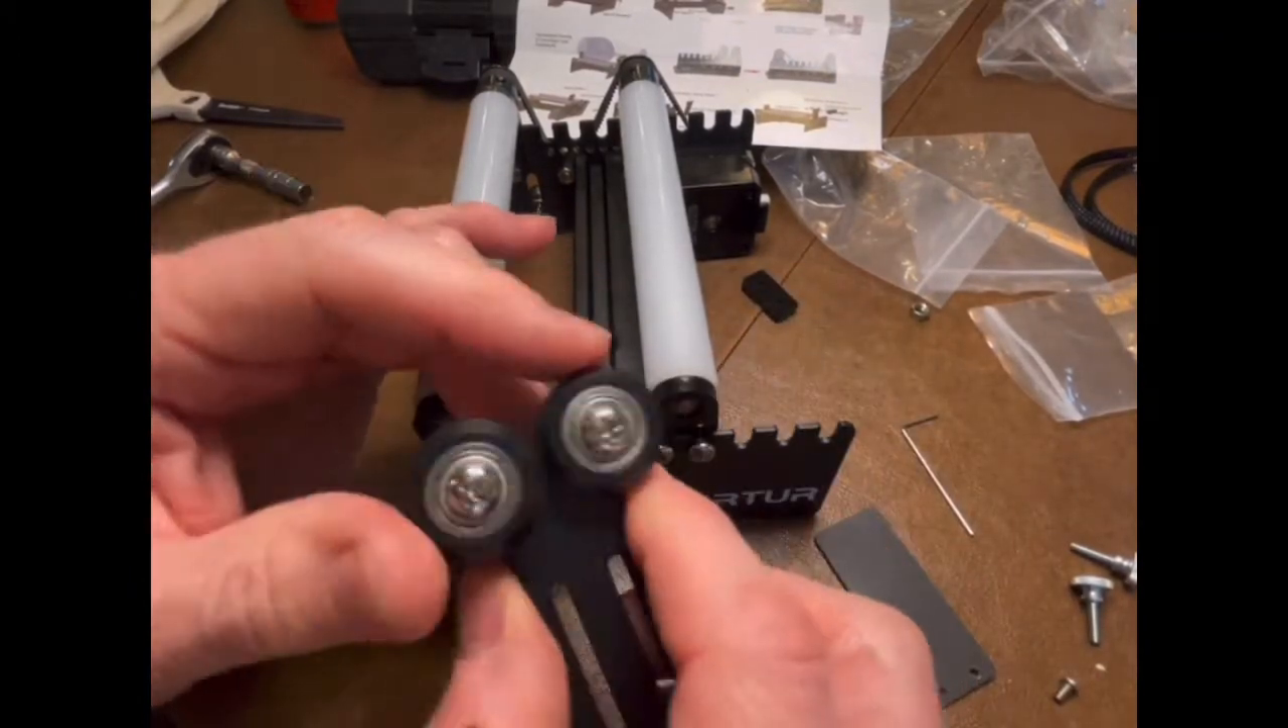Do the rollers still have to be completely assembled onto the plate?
No.